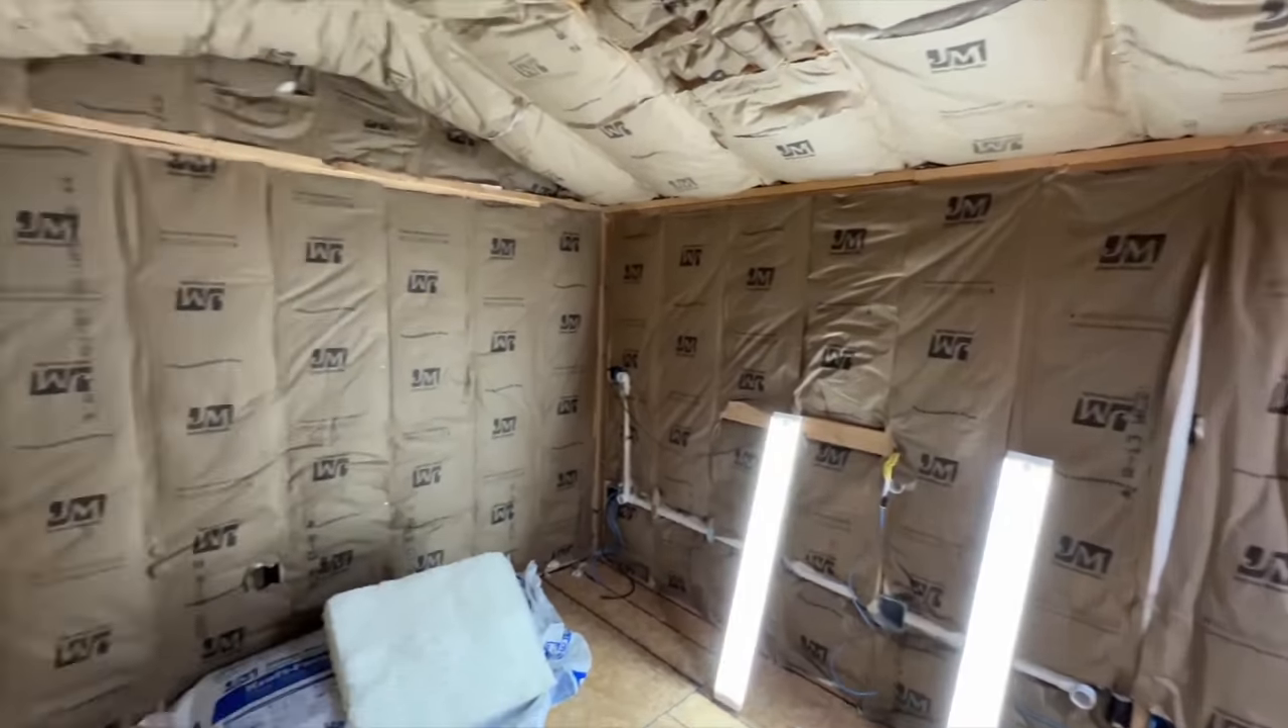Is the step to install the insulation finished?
Yes.